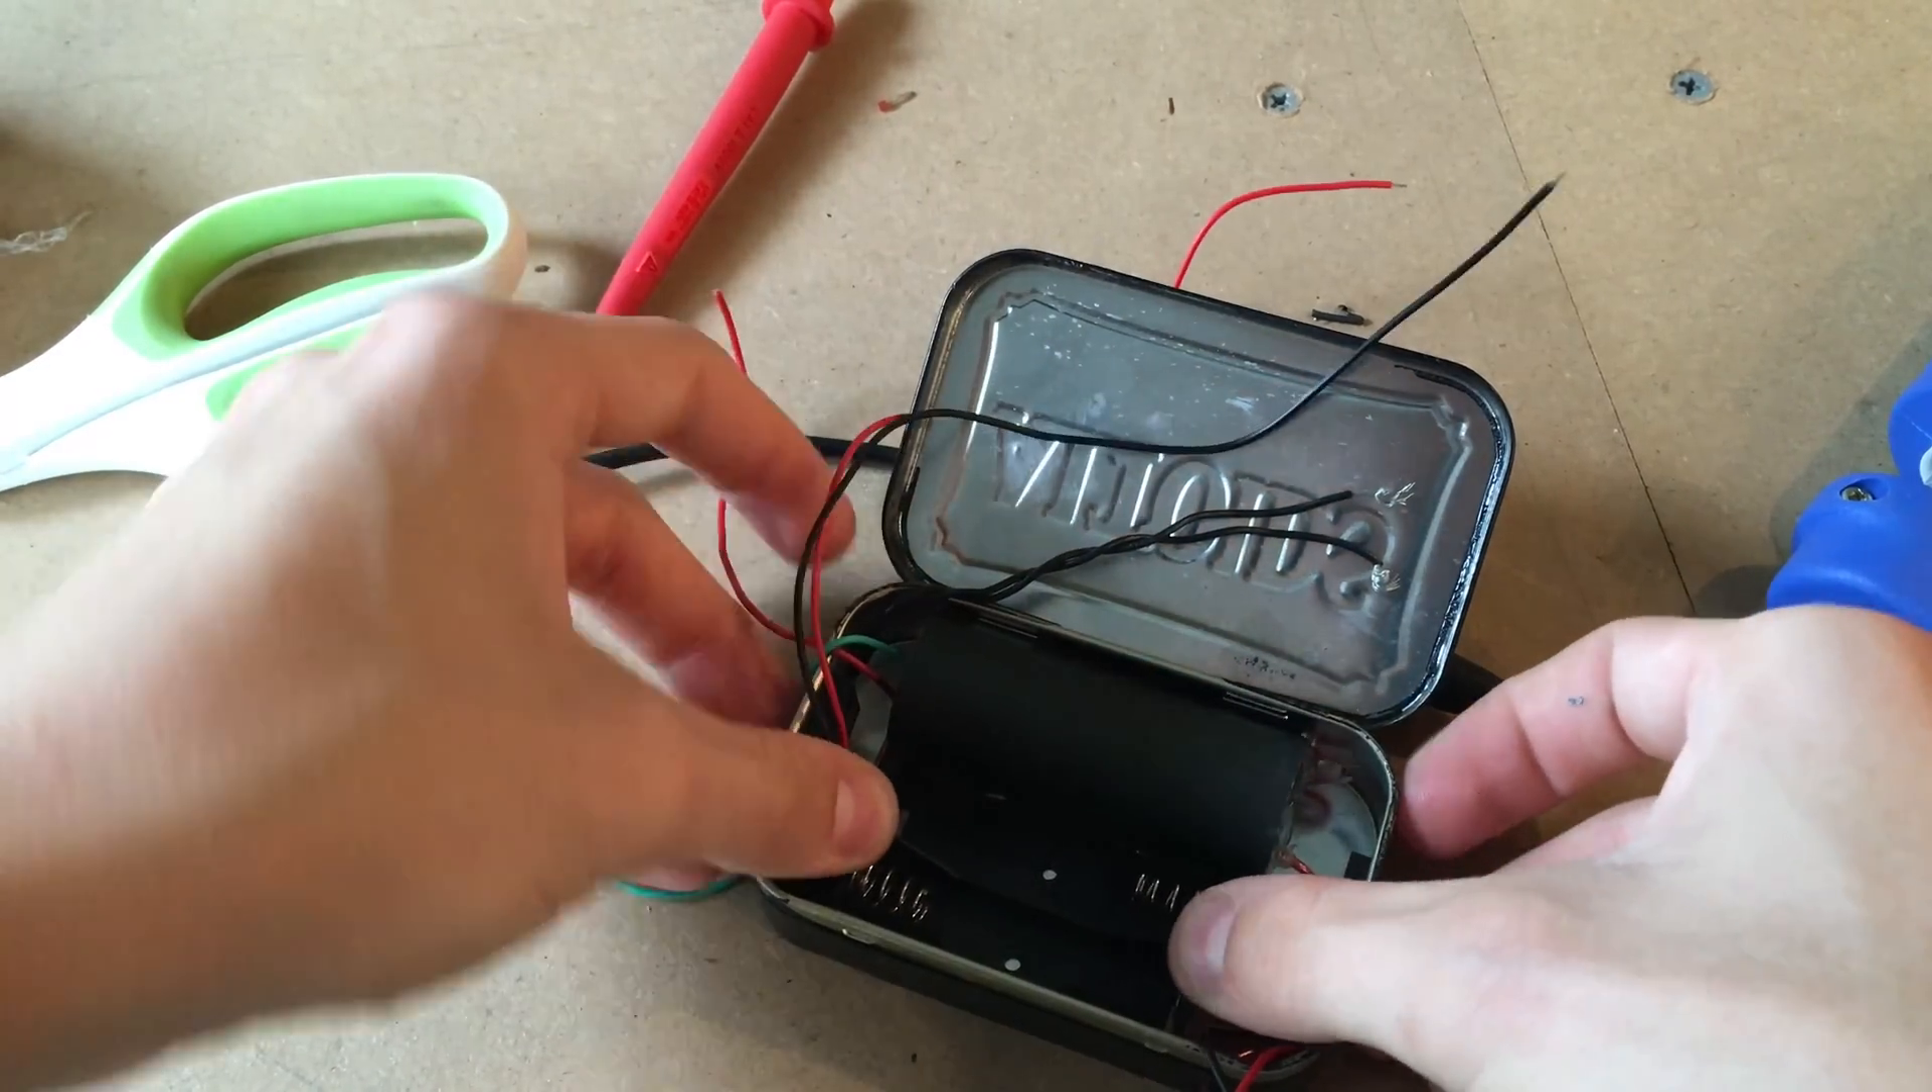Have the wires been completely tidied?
No.